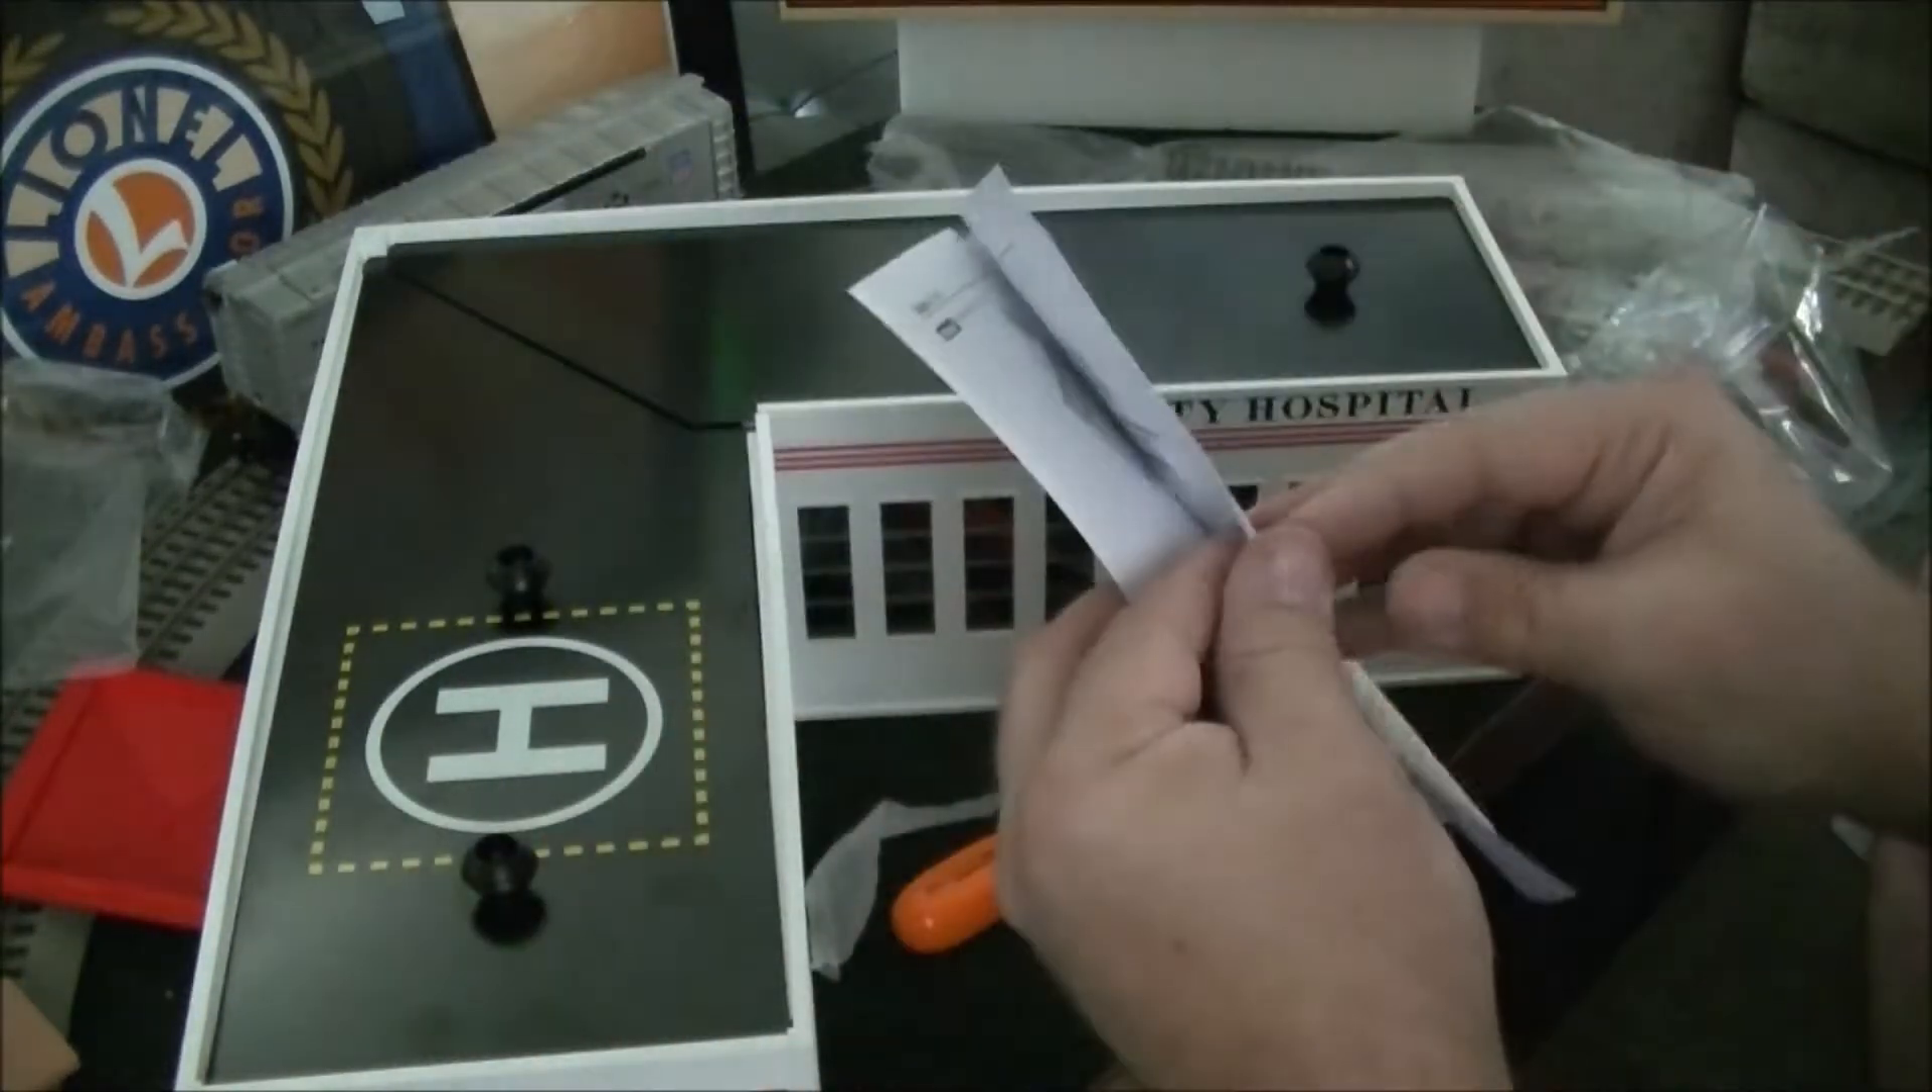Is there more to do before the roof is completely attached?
No.